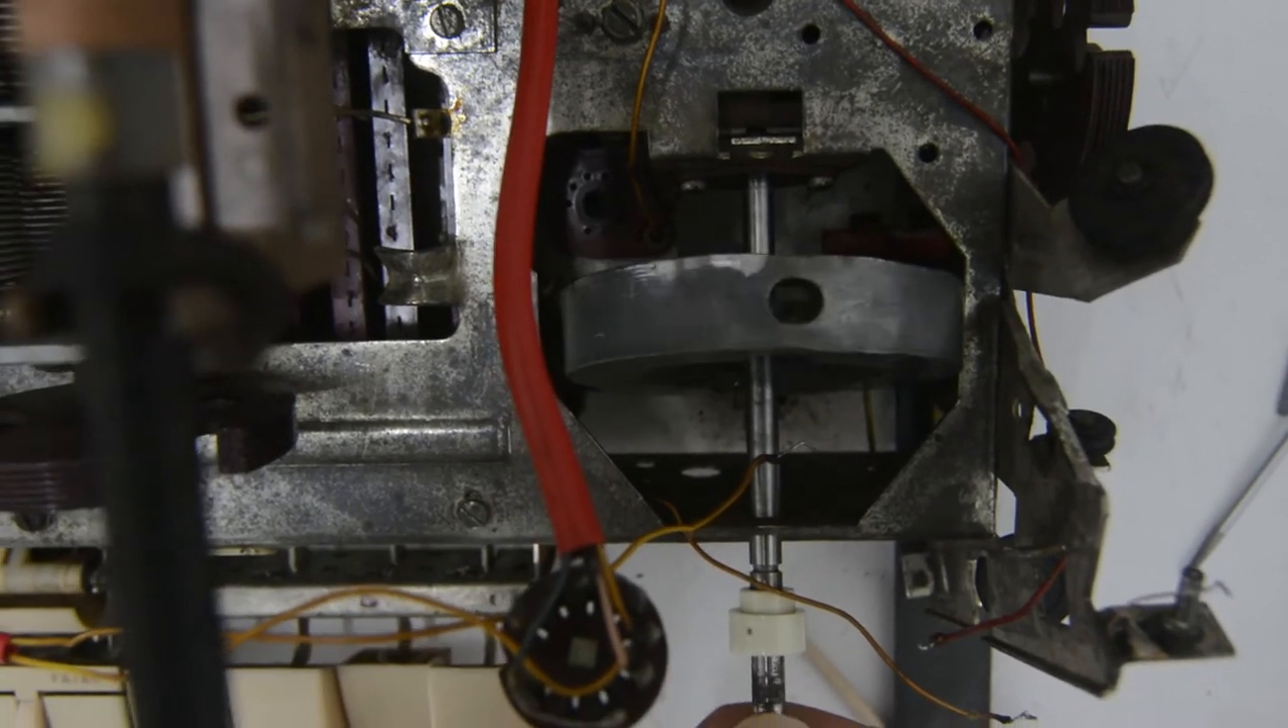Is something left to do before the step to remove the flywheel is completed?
Yes.